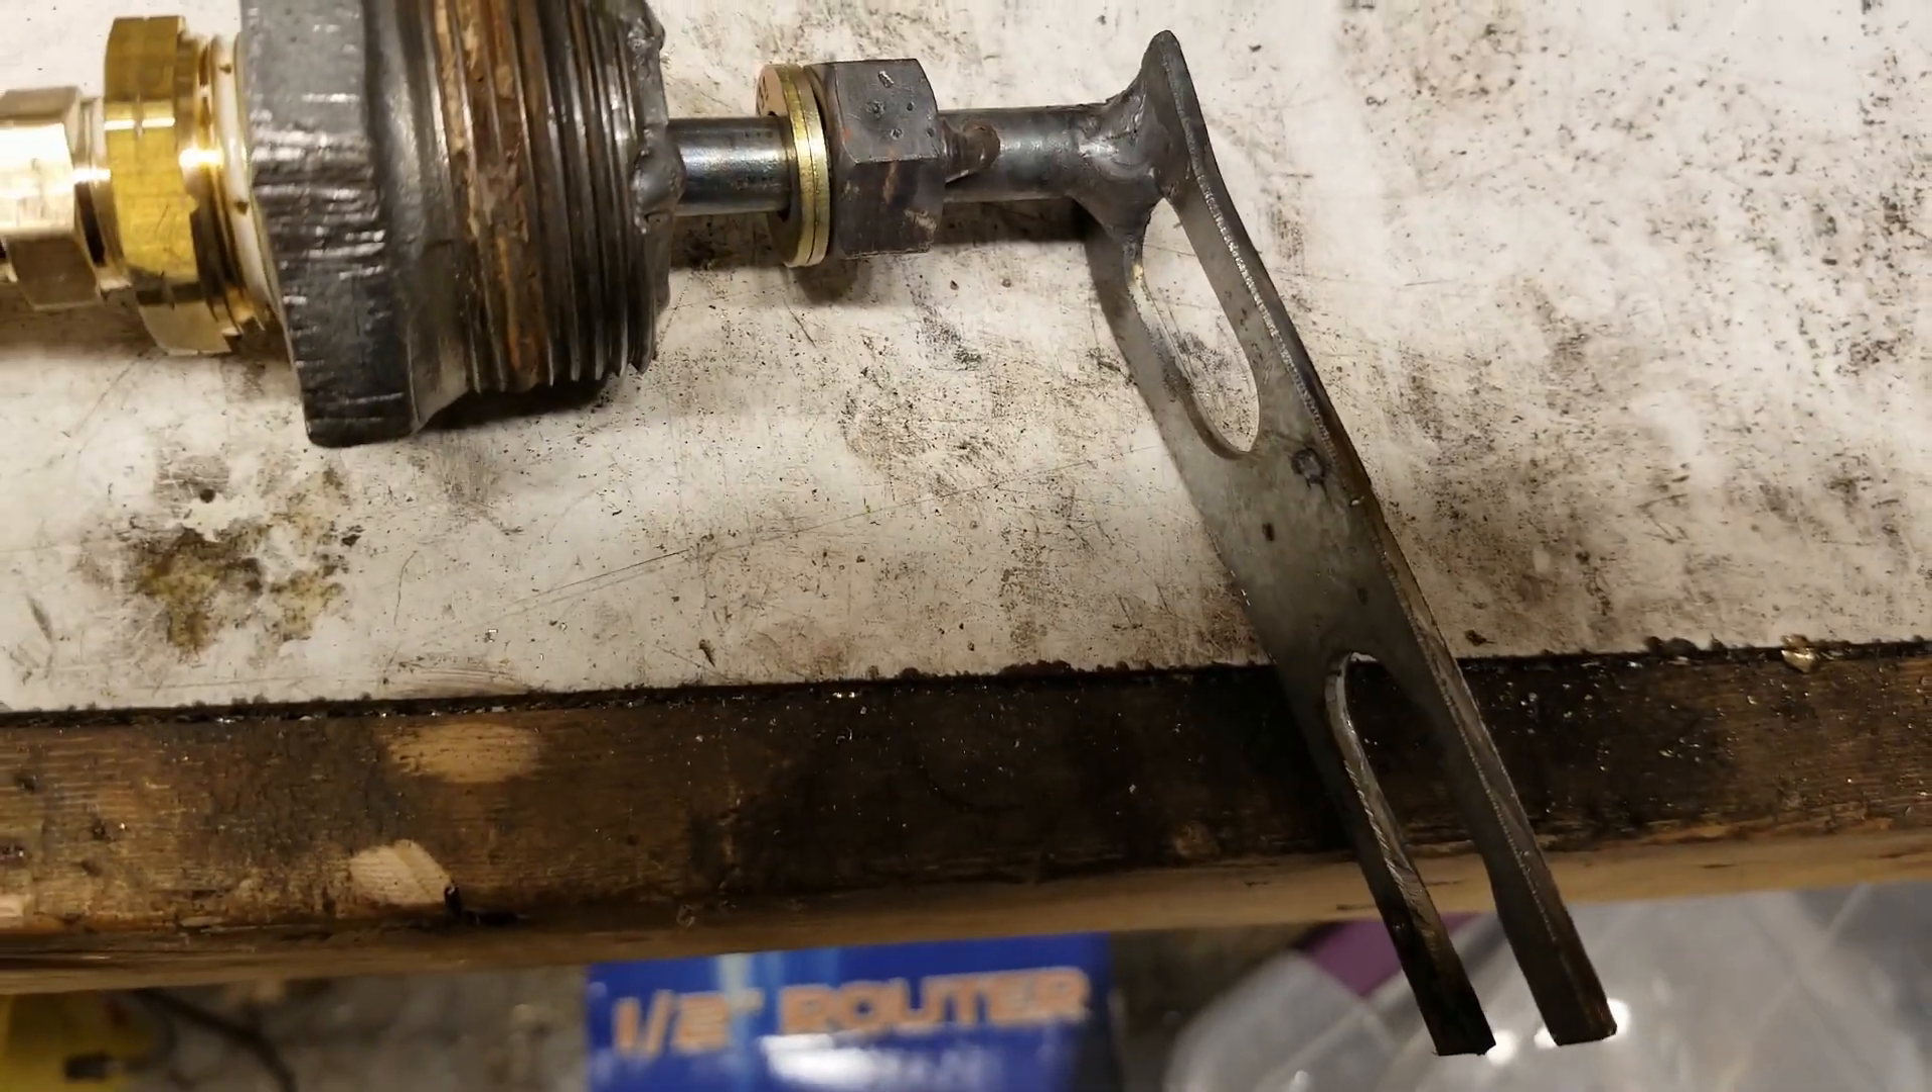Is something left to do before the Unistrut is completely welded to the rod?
No.